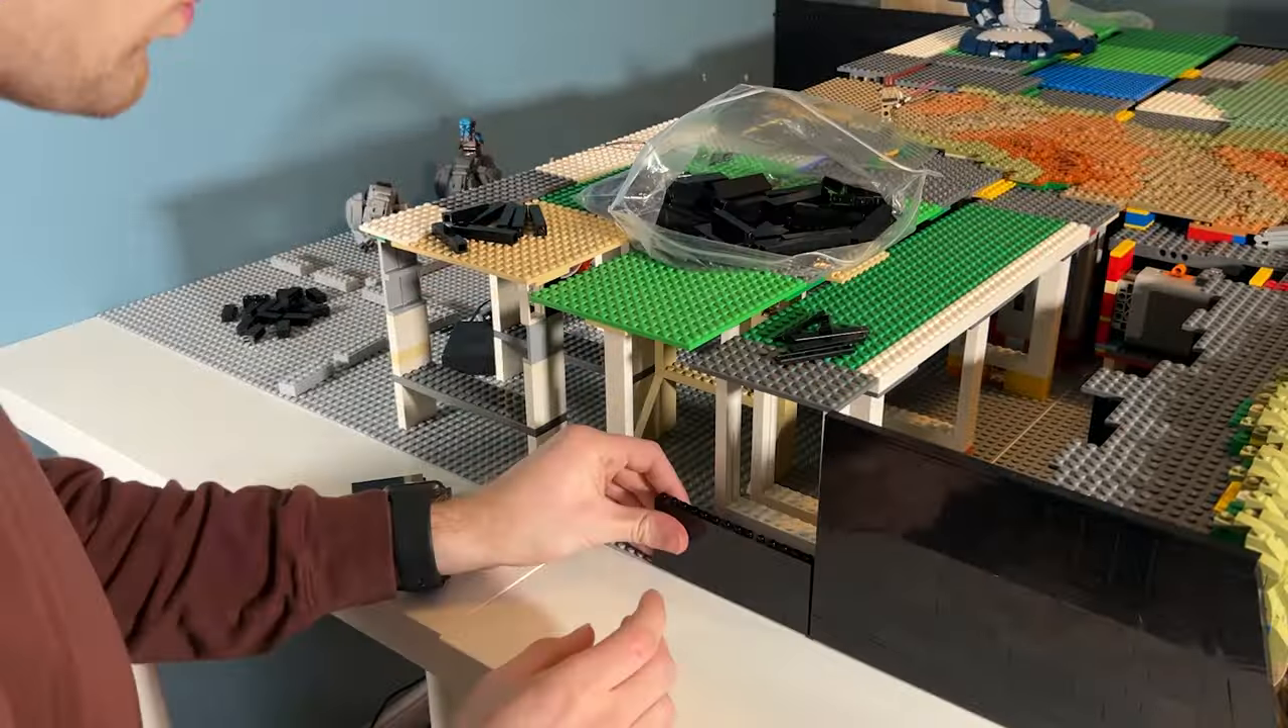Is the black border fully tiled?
No.